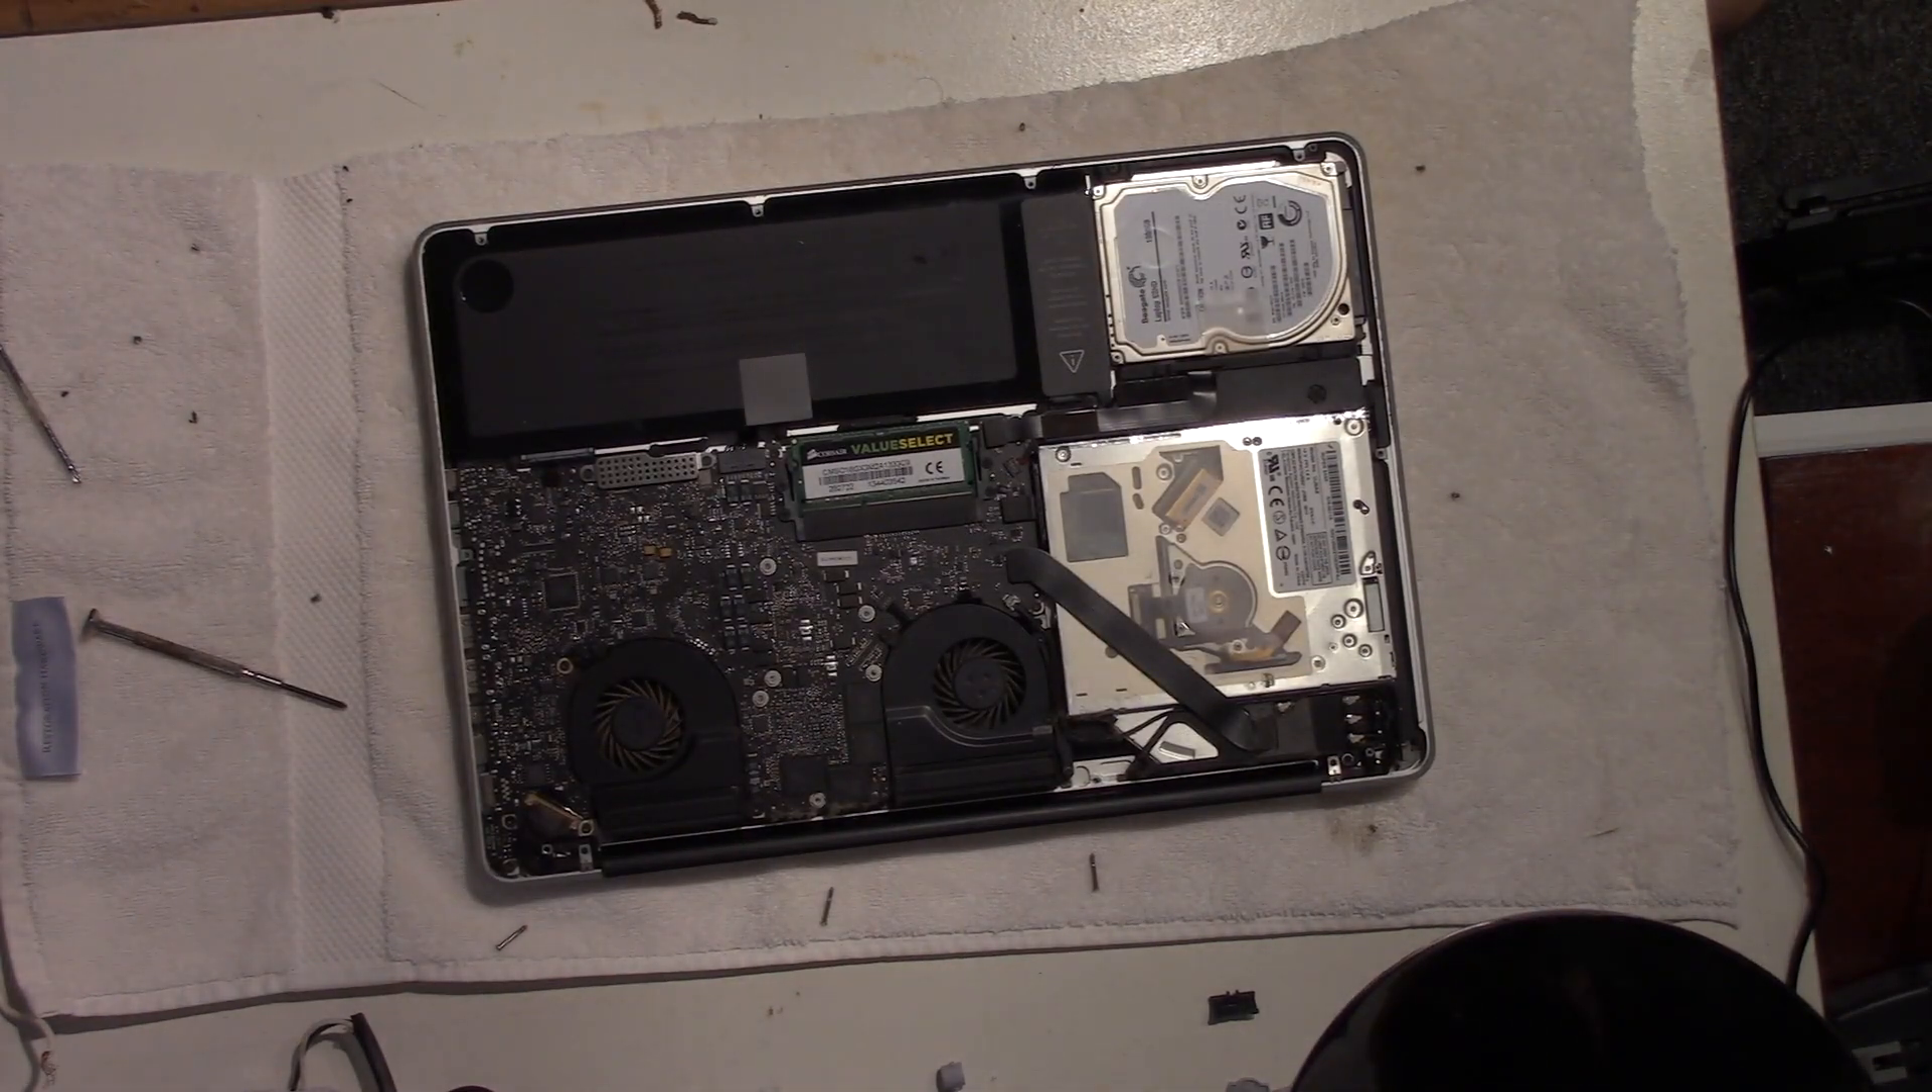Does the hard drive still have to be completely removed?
Yes.